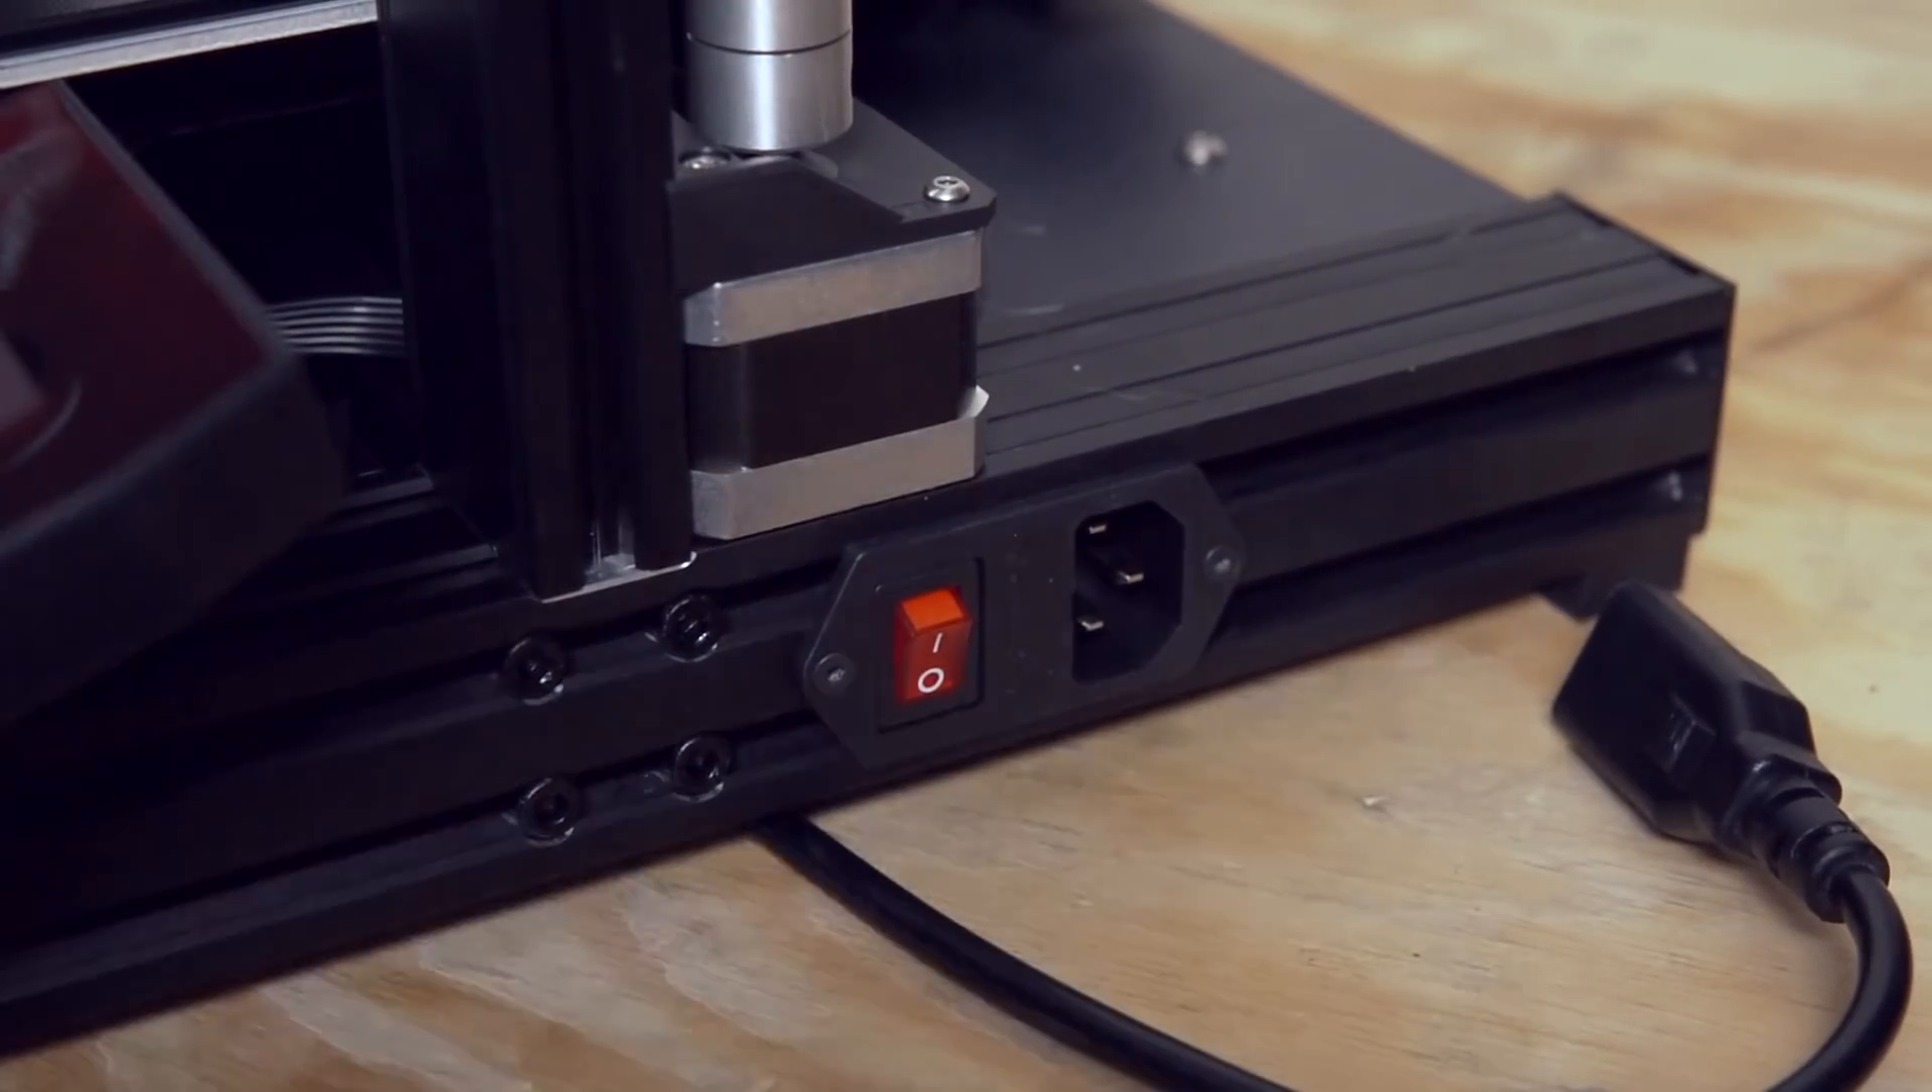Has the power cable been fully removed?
Yes.